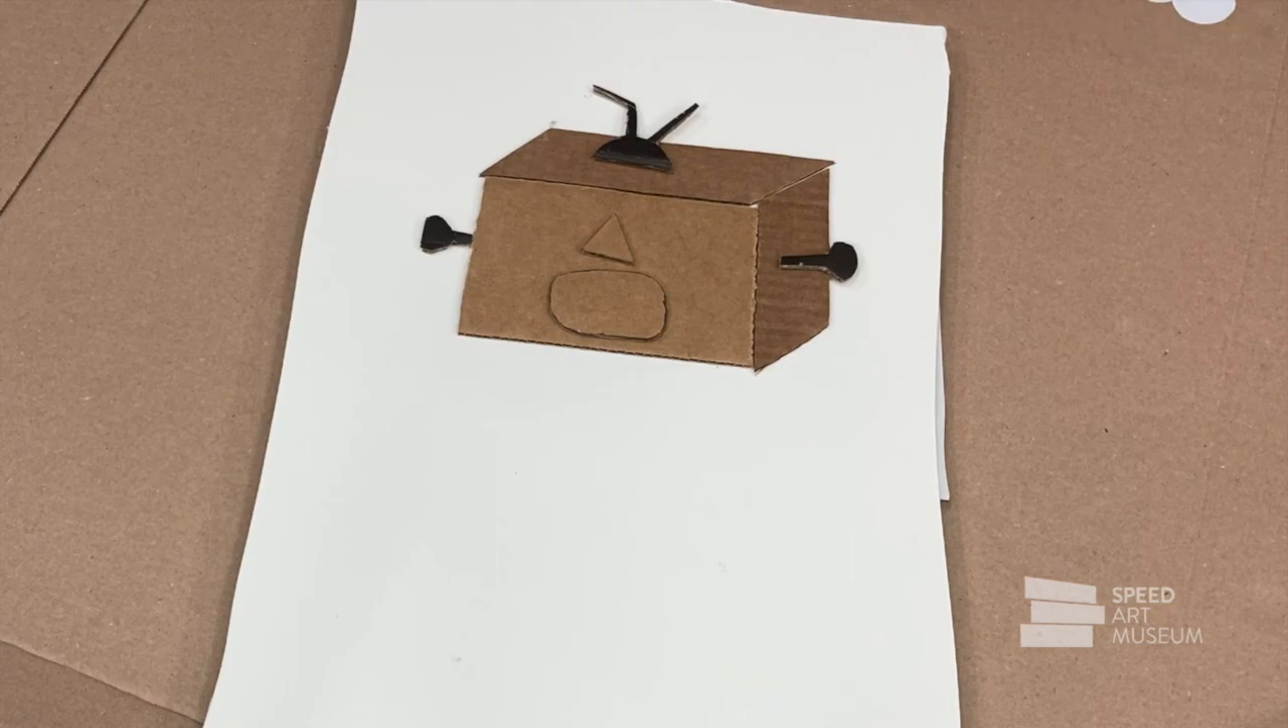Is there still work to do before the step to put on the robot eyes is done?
Yes.